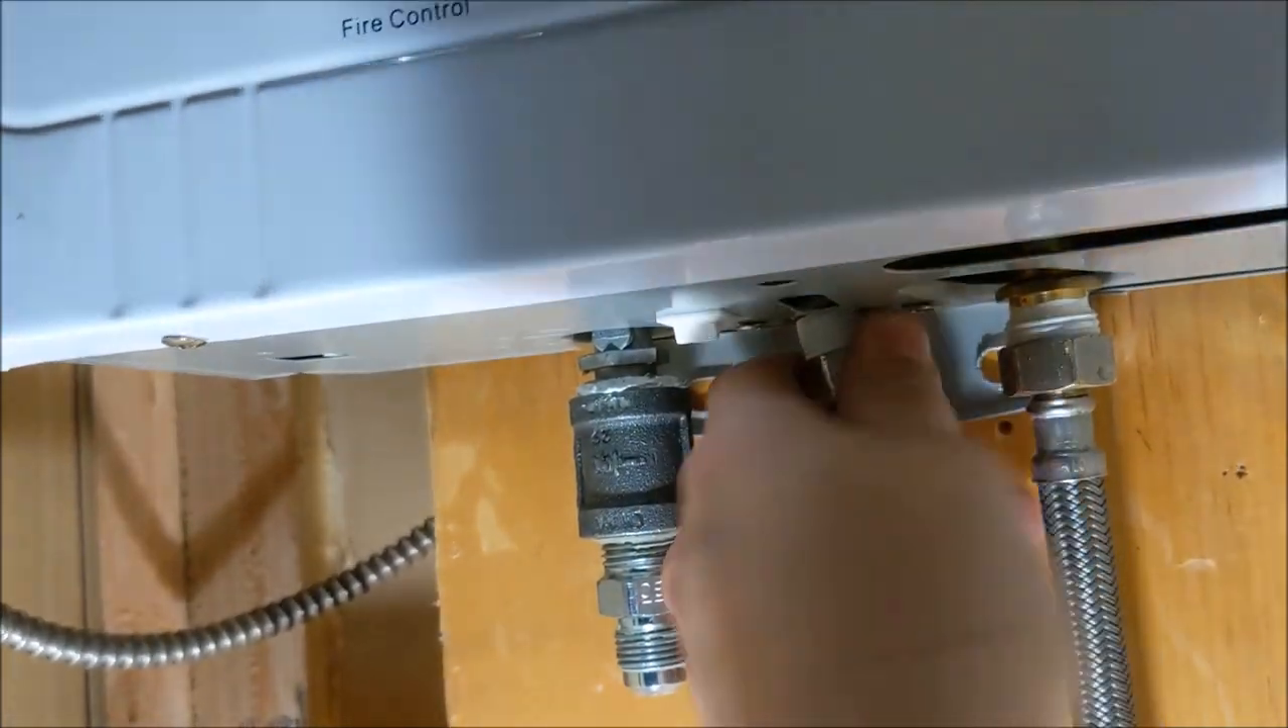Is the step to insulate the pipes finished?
No.